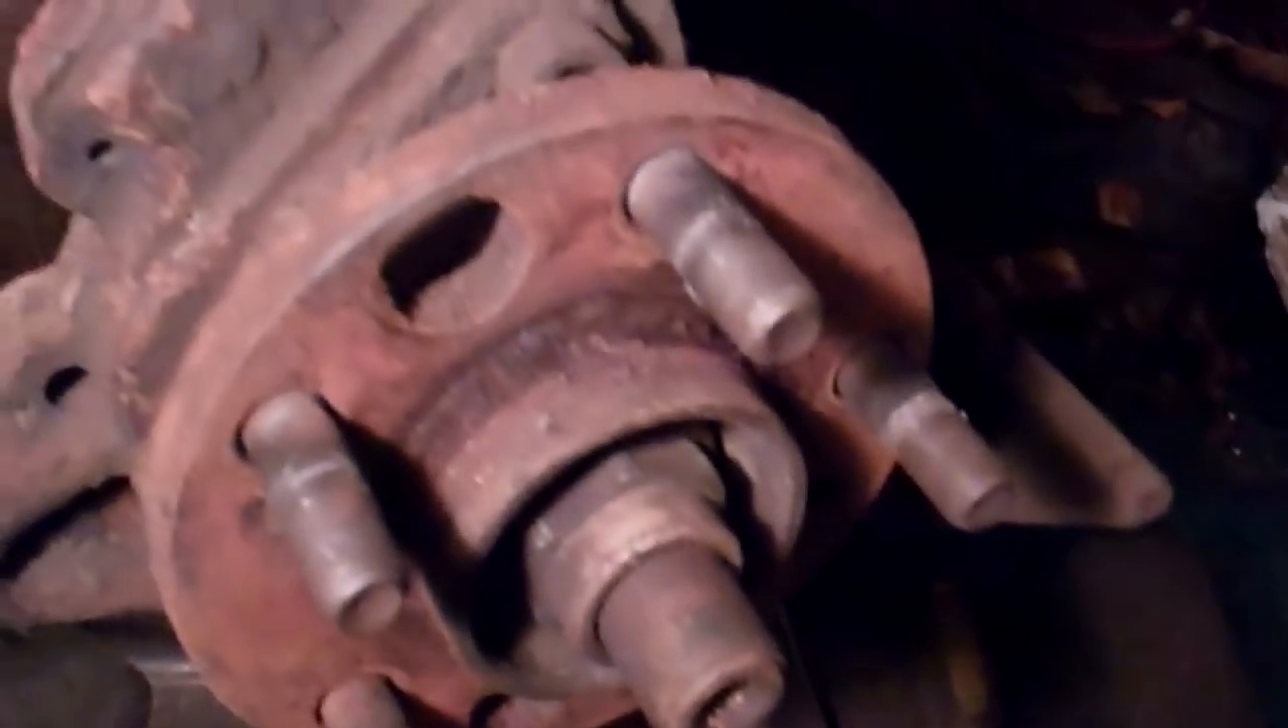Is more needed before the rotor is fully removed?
No.